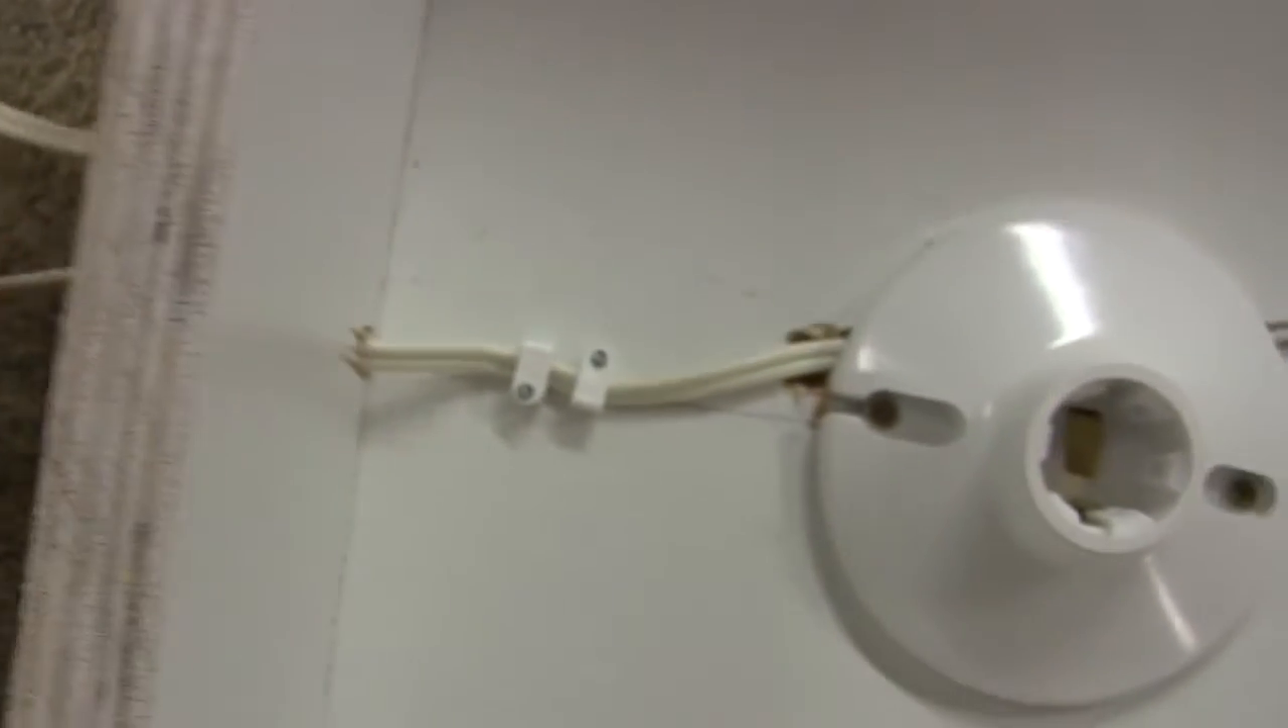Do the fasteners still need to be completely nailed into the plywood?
No.